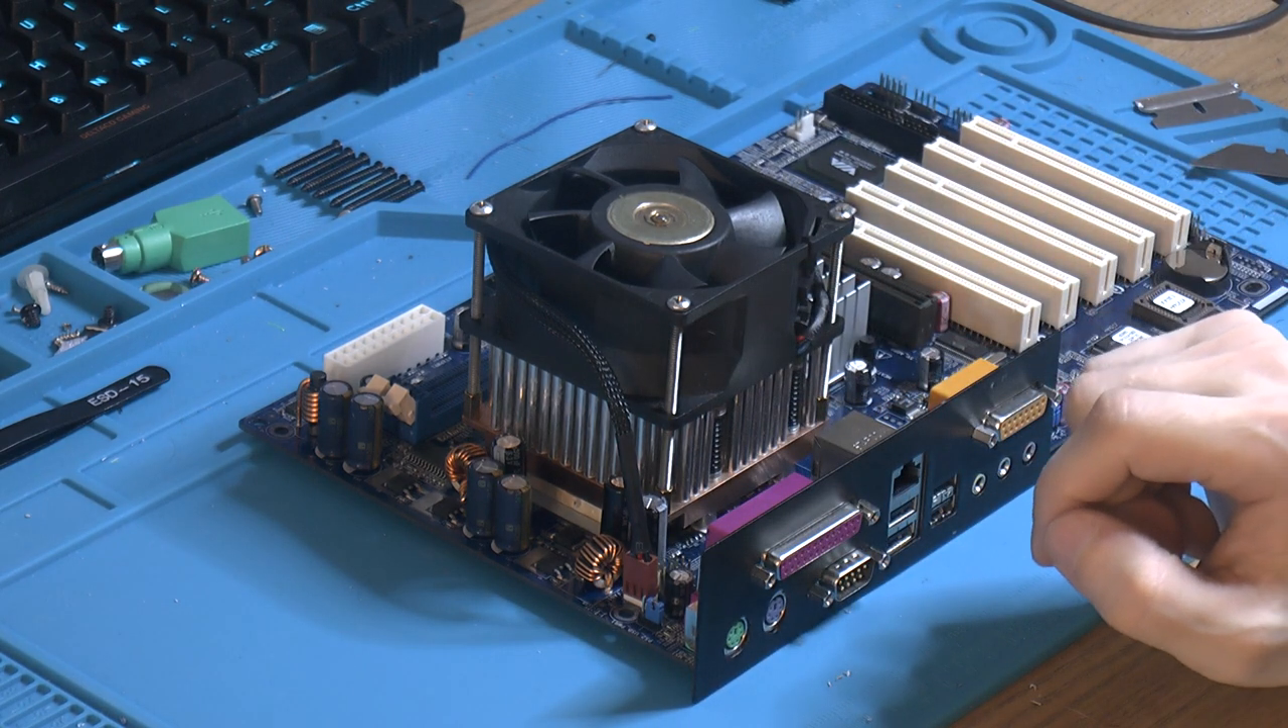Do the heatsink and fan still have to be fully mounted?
No.